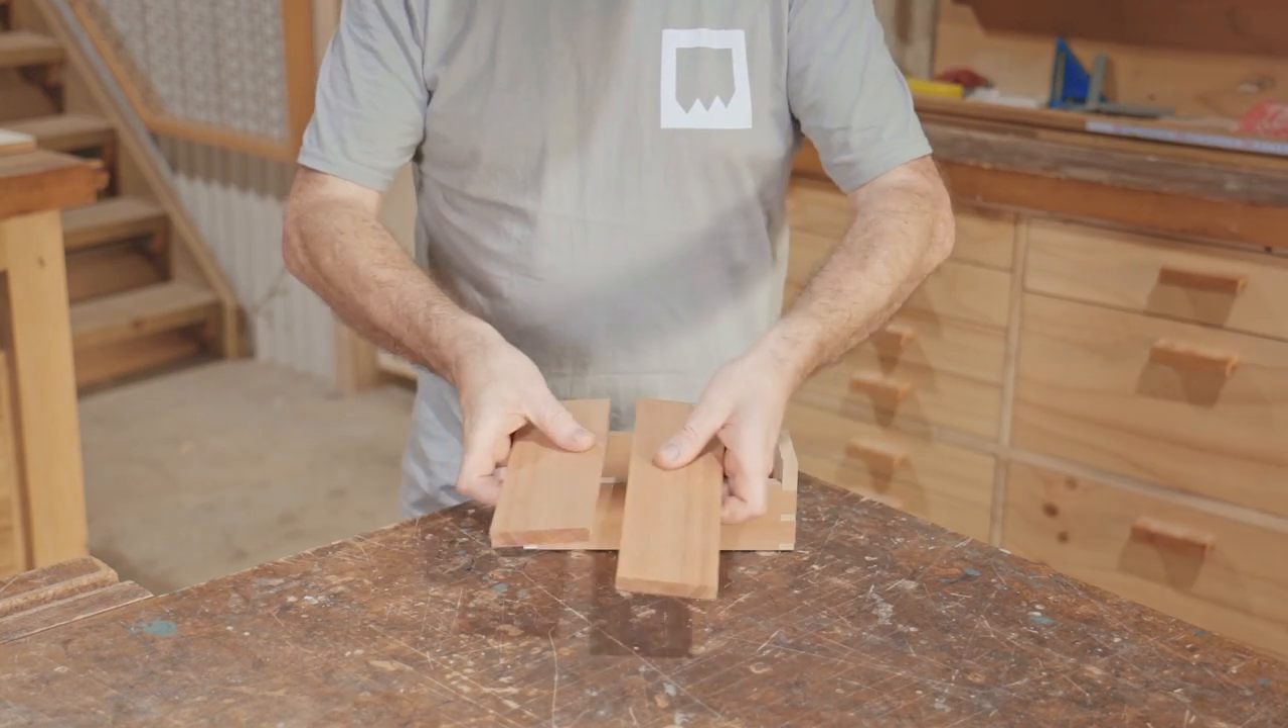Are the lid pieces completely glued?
No.